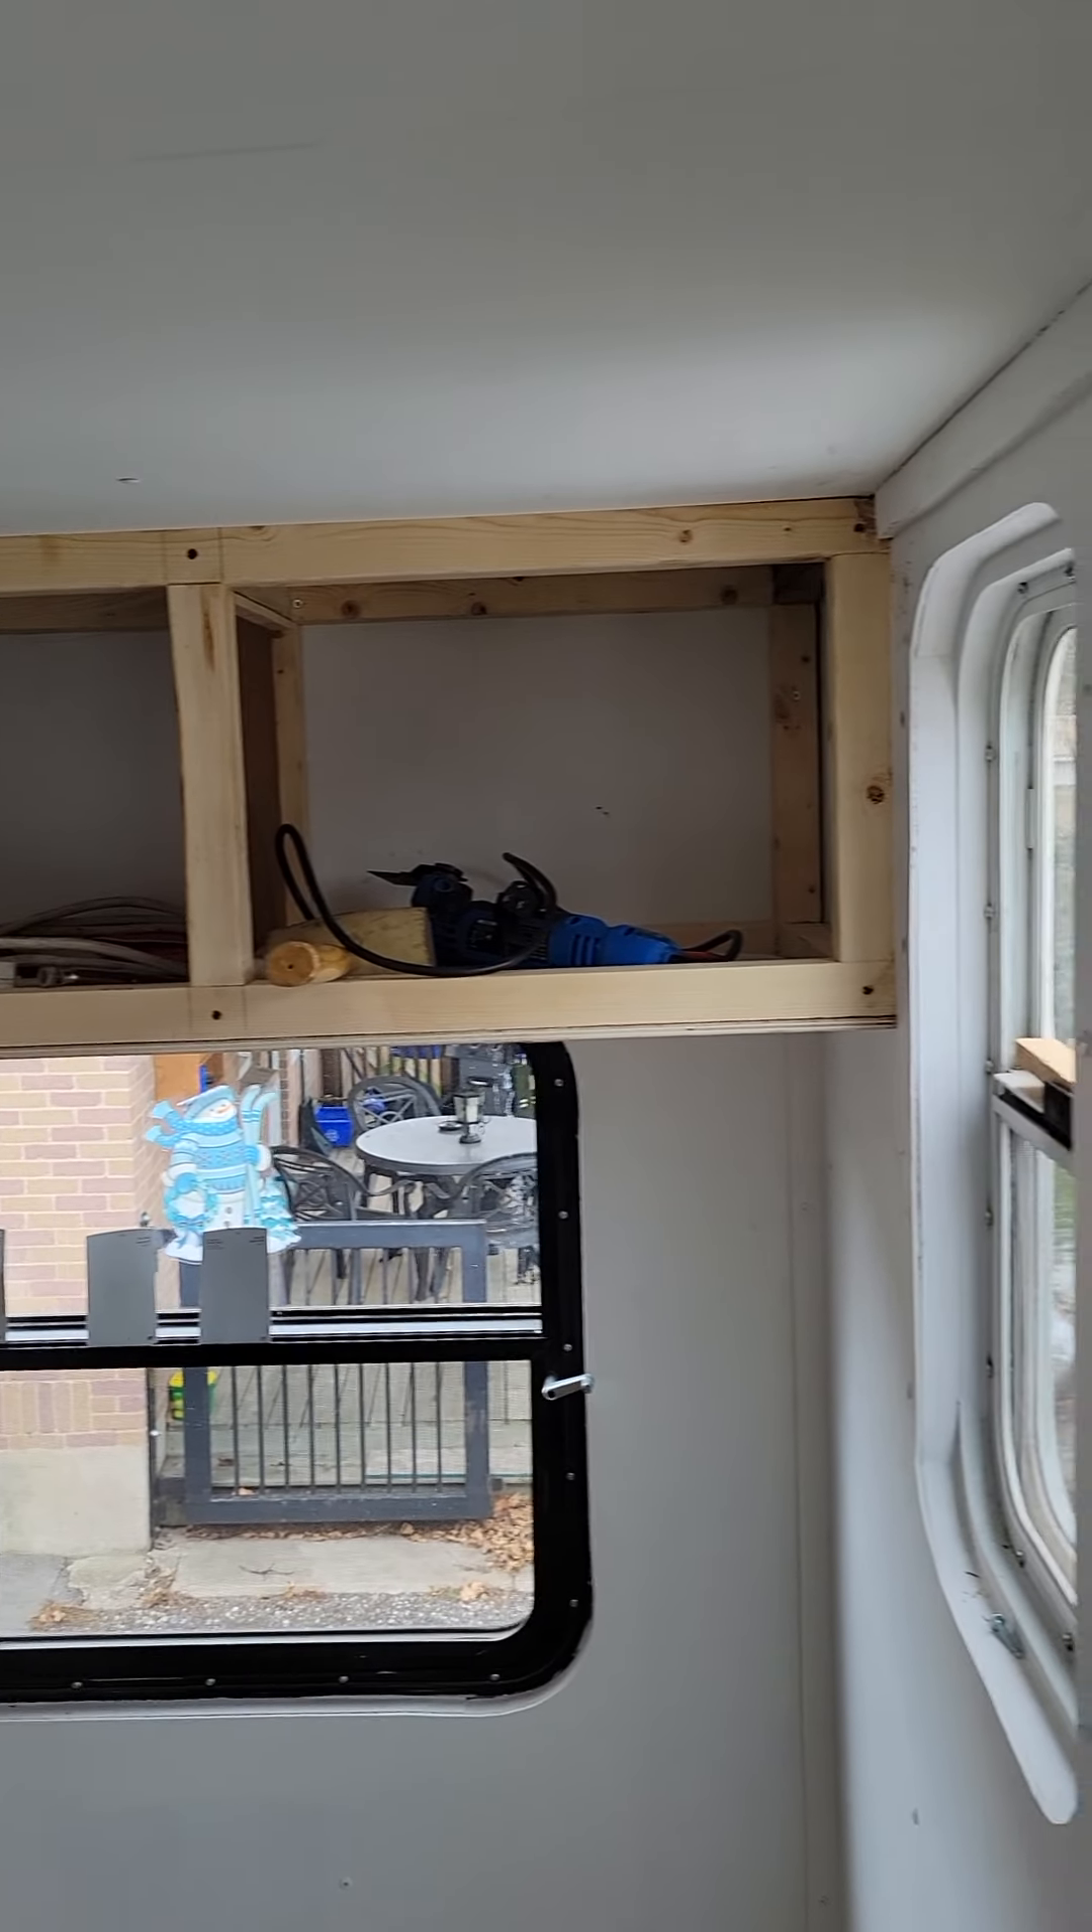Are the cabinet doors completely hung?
No.